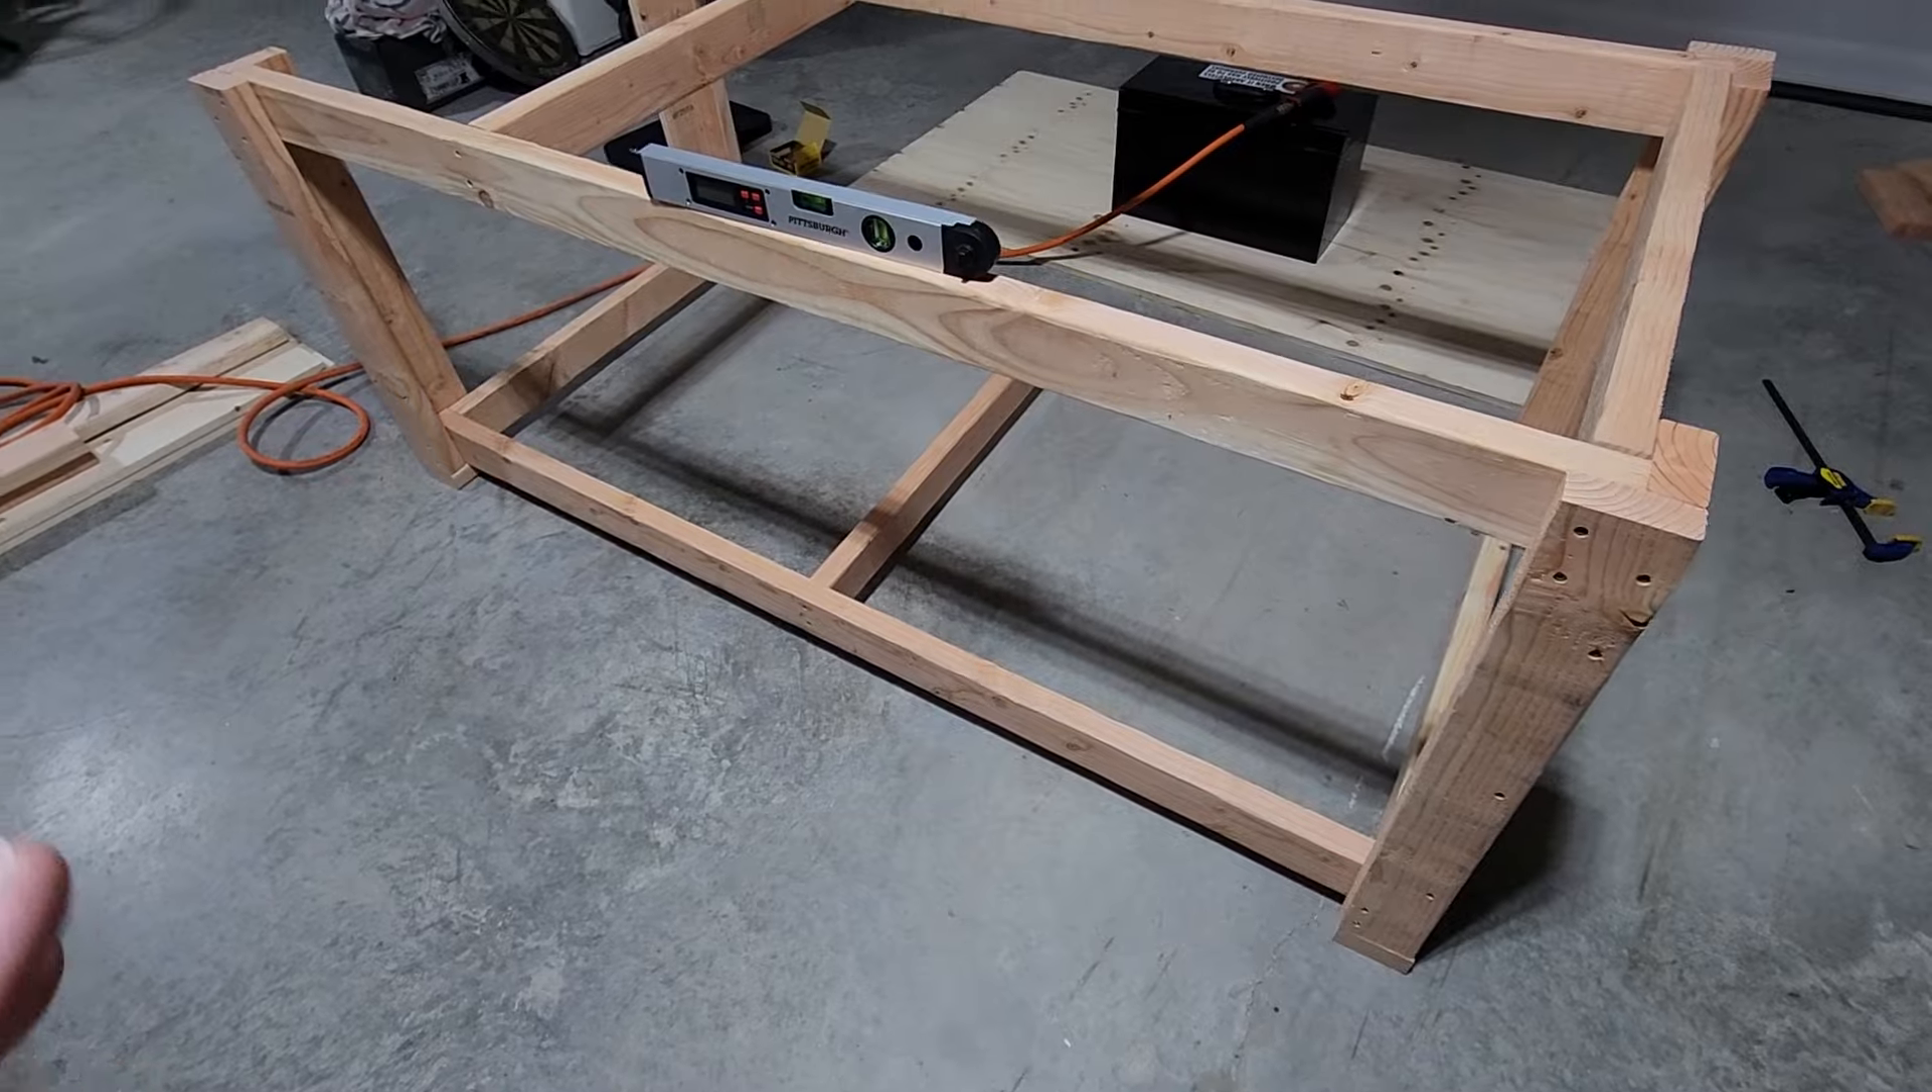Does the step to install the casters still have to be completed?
Yes.